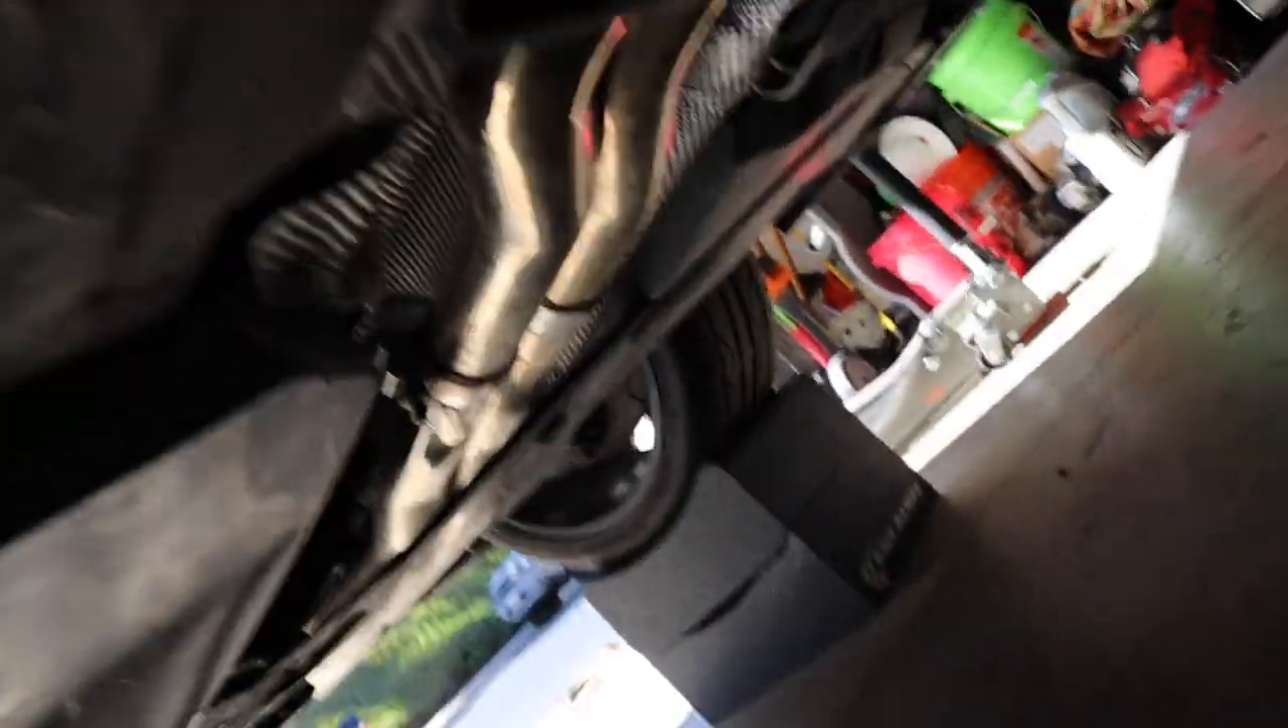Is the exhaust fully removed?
No.